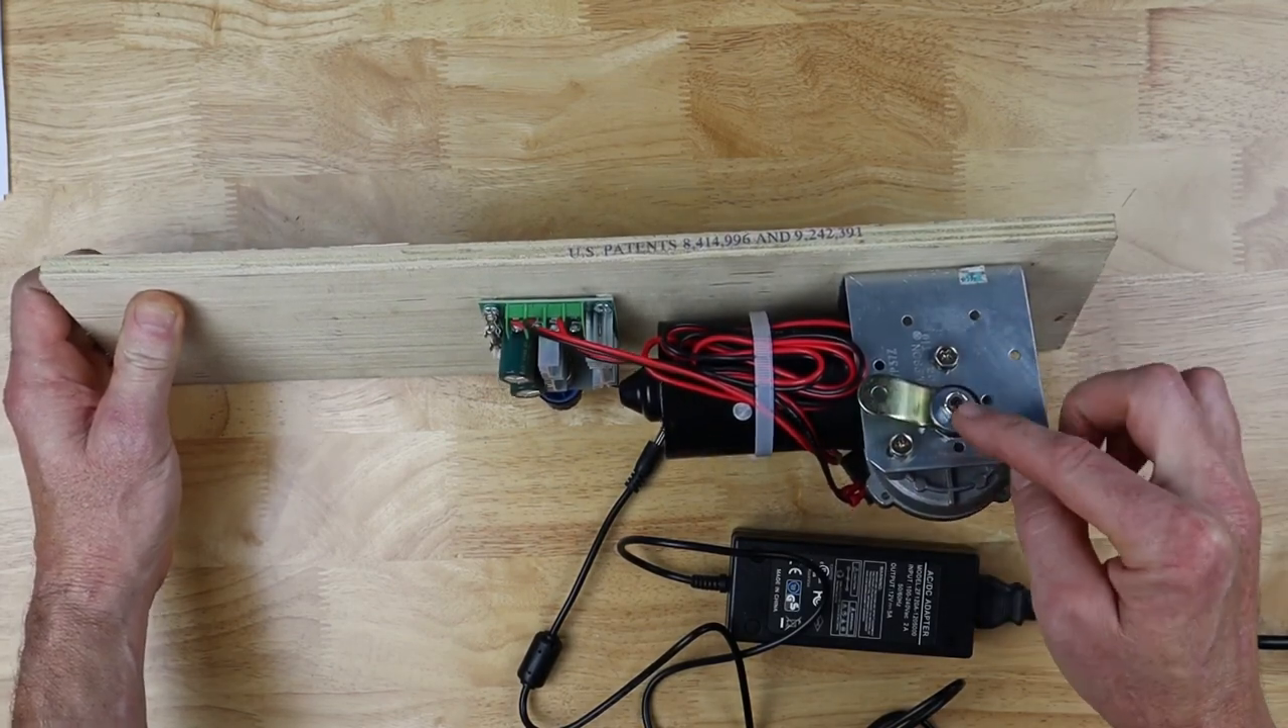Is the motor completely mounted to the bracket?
Yes.